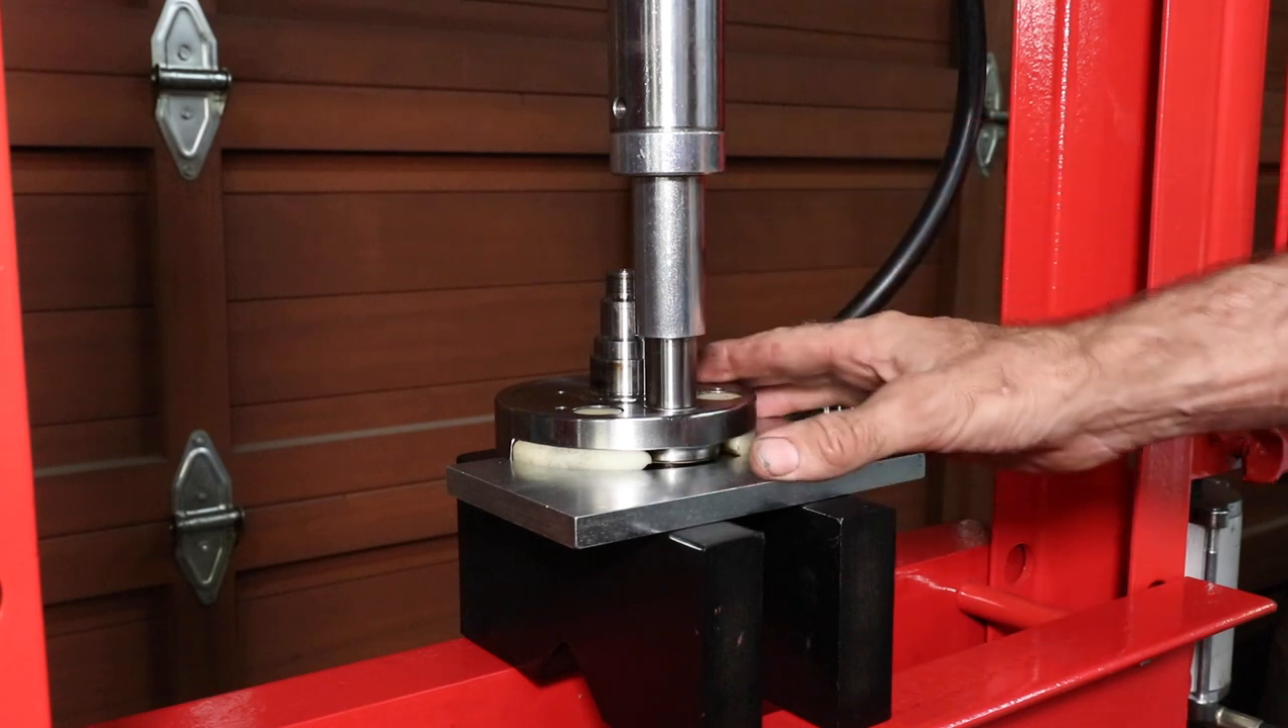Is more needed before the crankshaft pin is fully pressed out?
Yes.